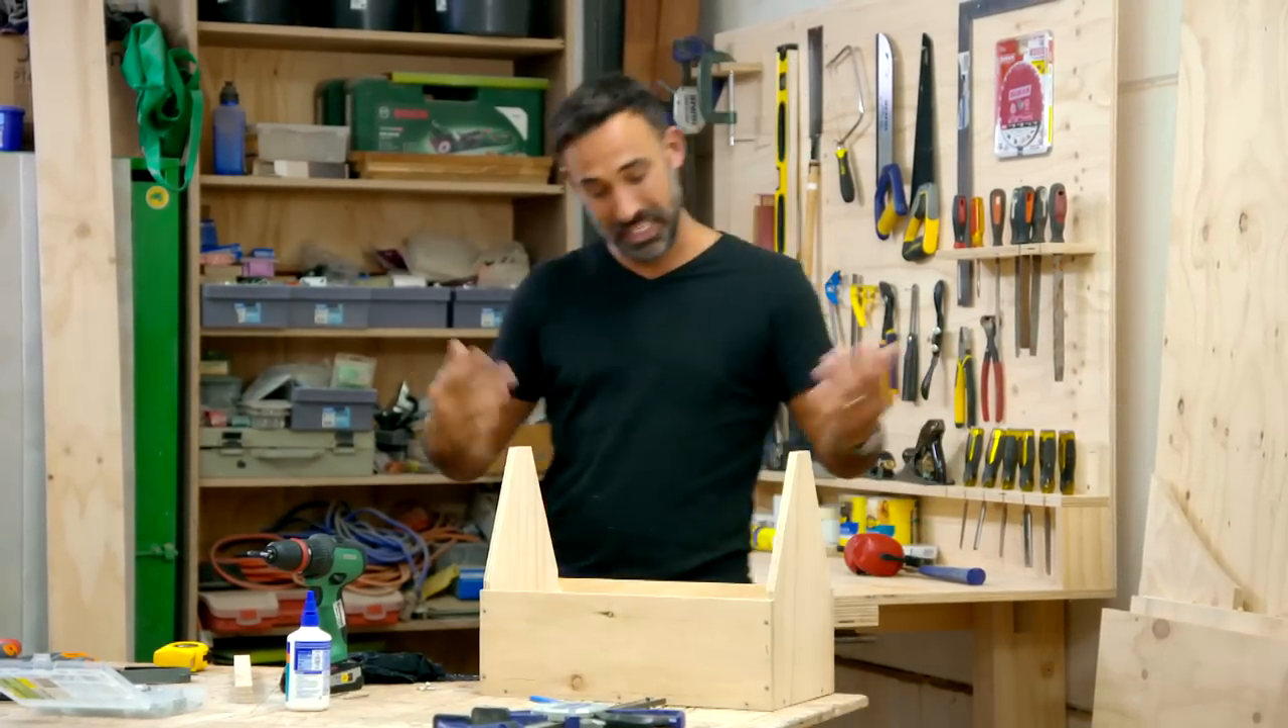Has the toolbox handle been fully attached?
No.